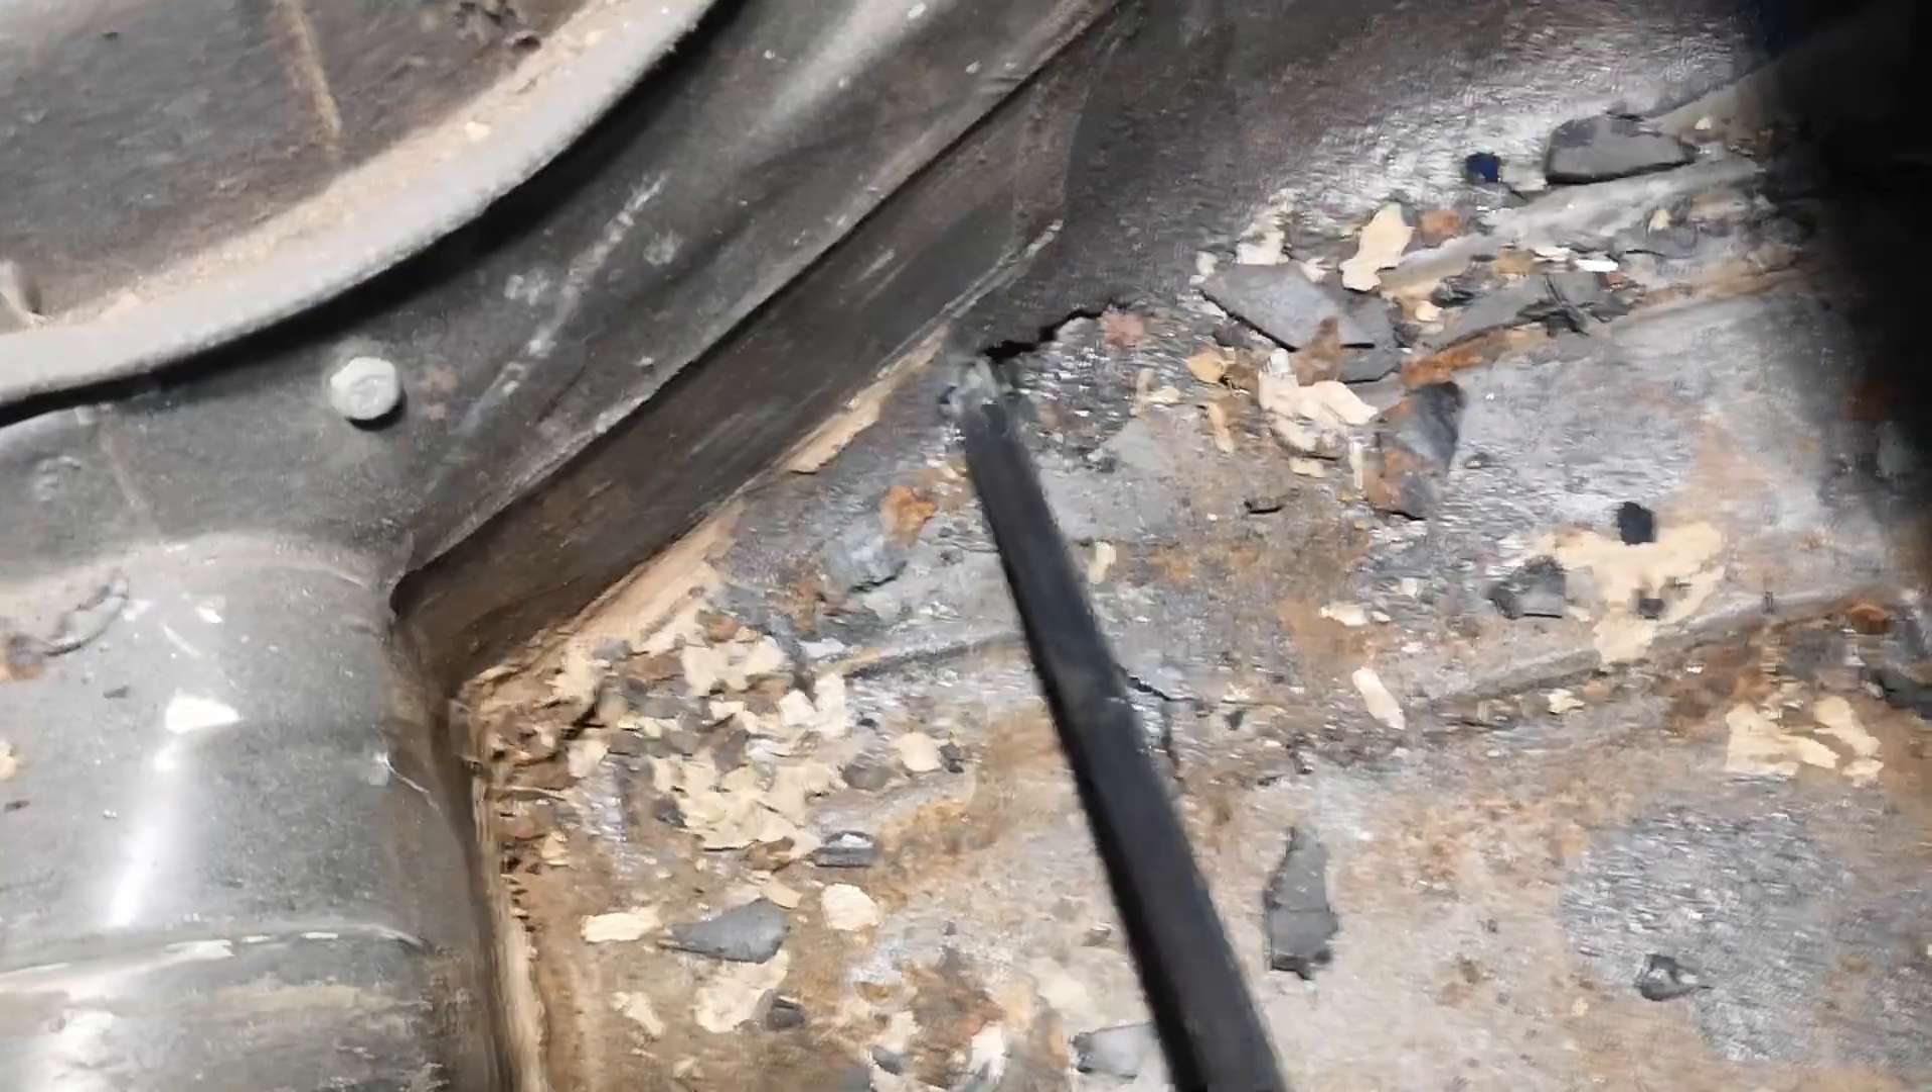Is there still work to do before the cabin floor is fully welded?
Yes.